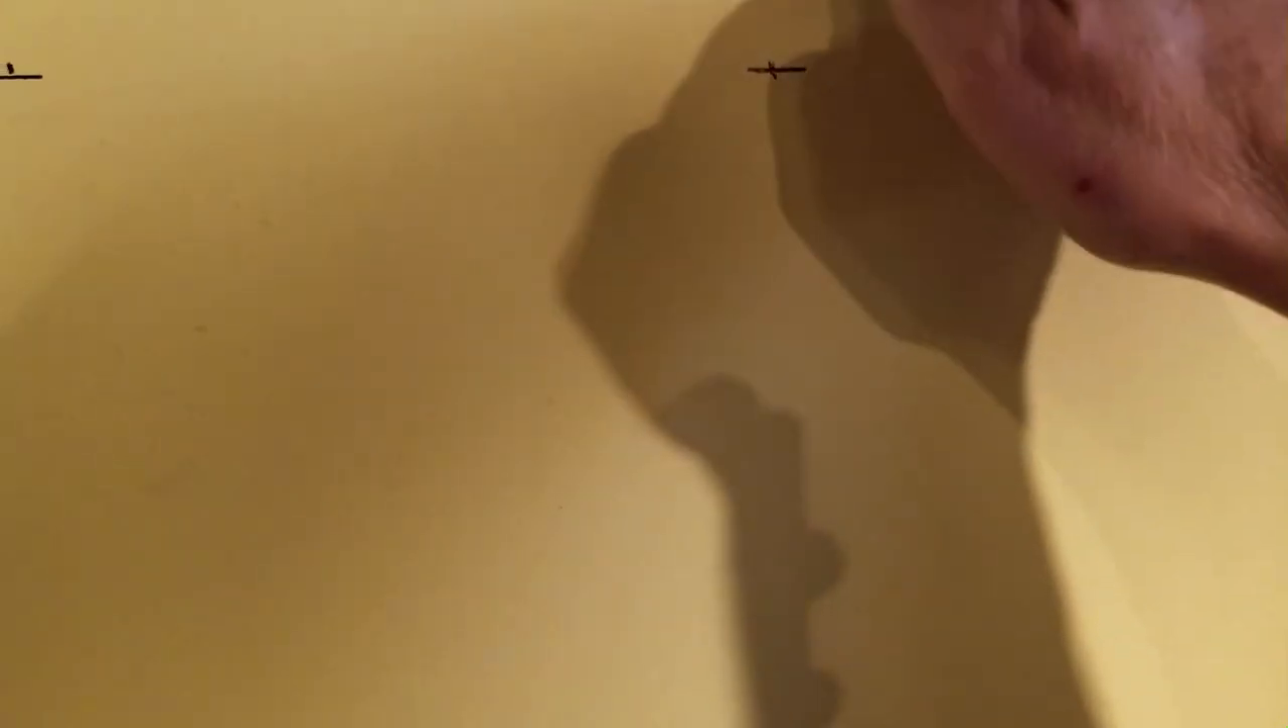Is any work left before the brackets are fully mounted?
Yes.